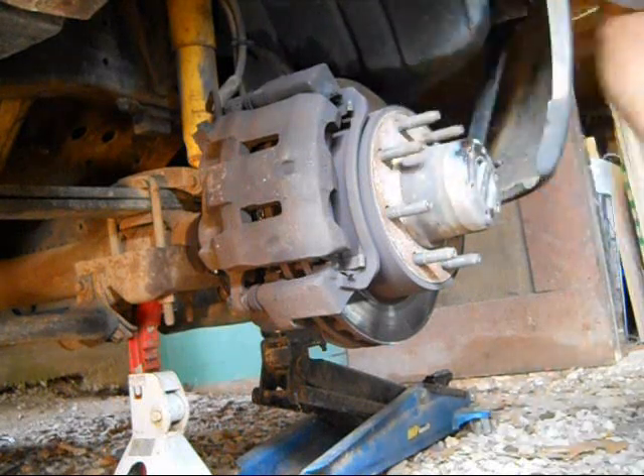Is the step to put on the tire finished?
No.